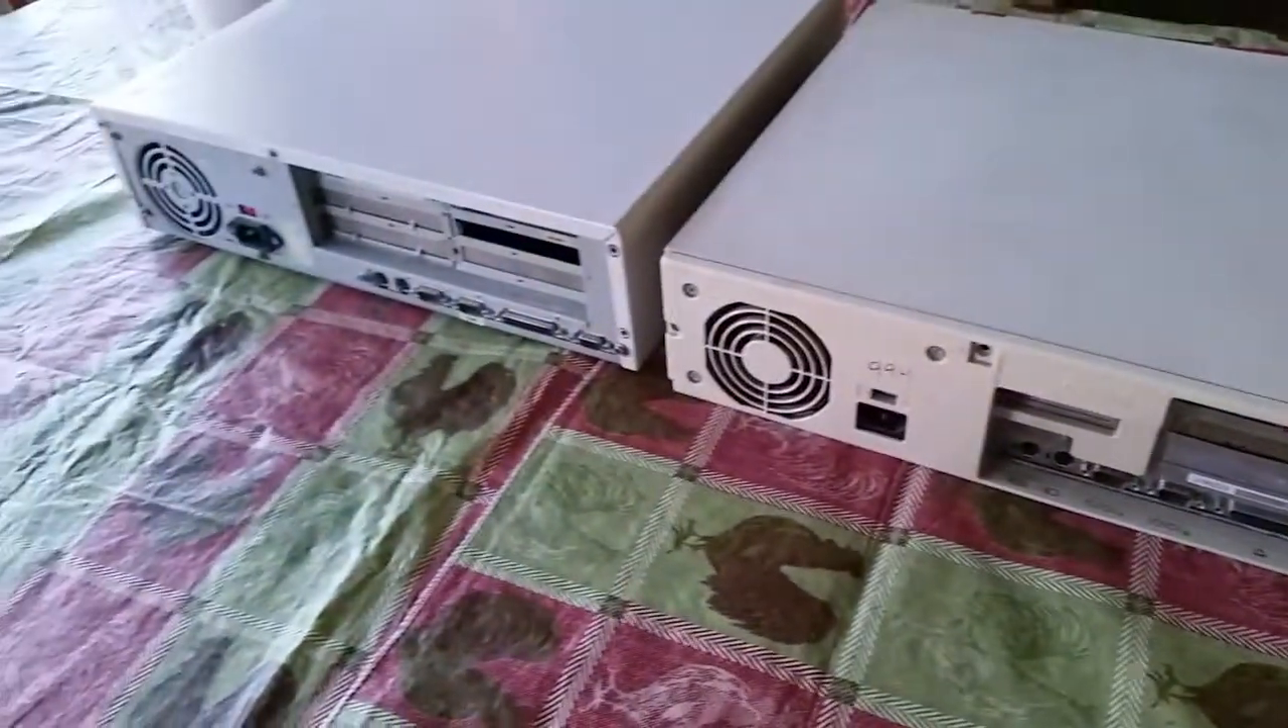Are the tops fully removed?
No.